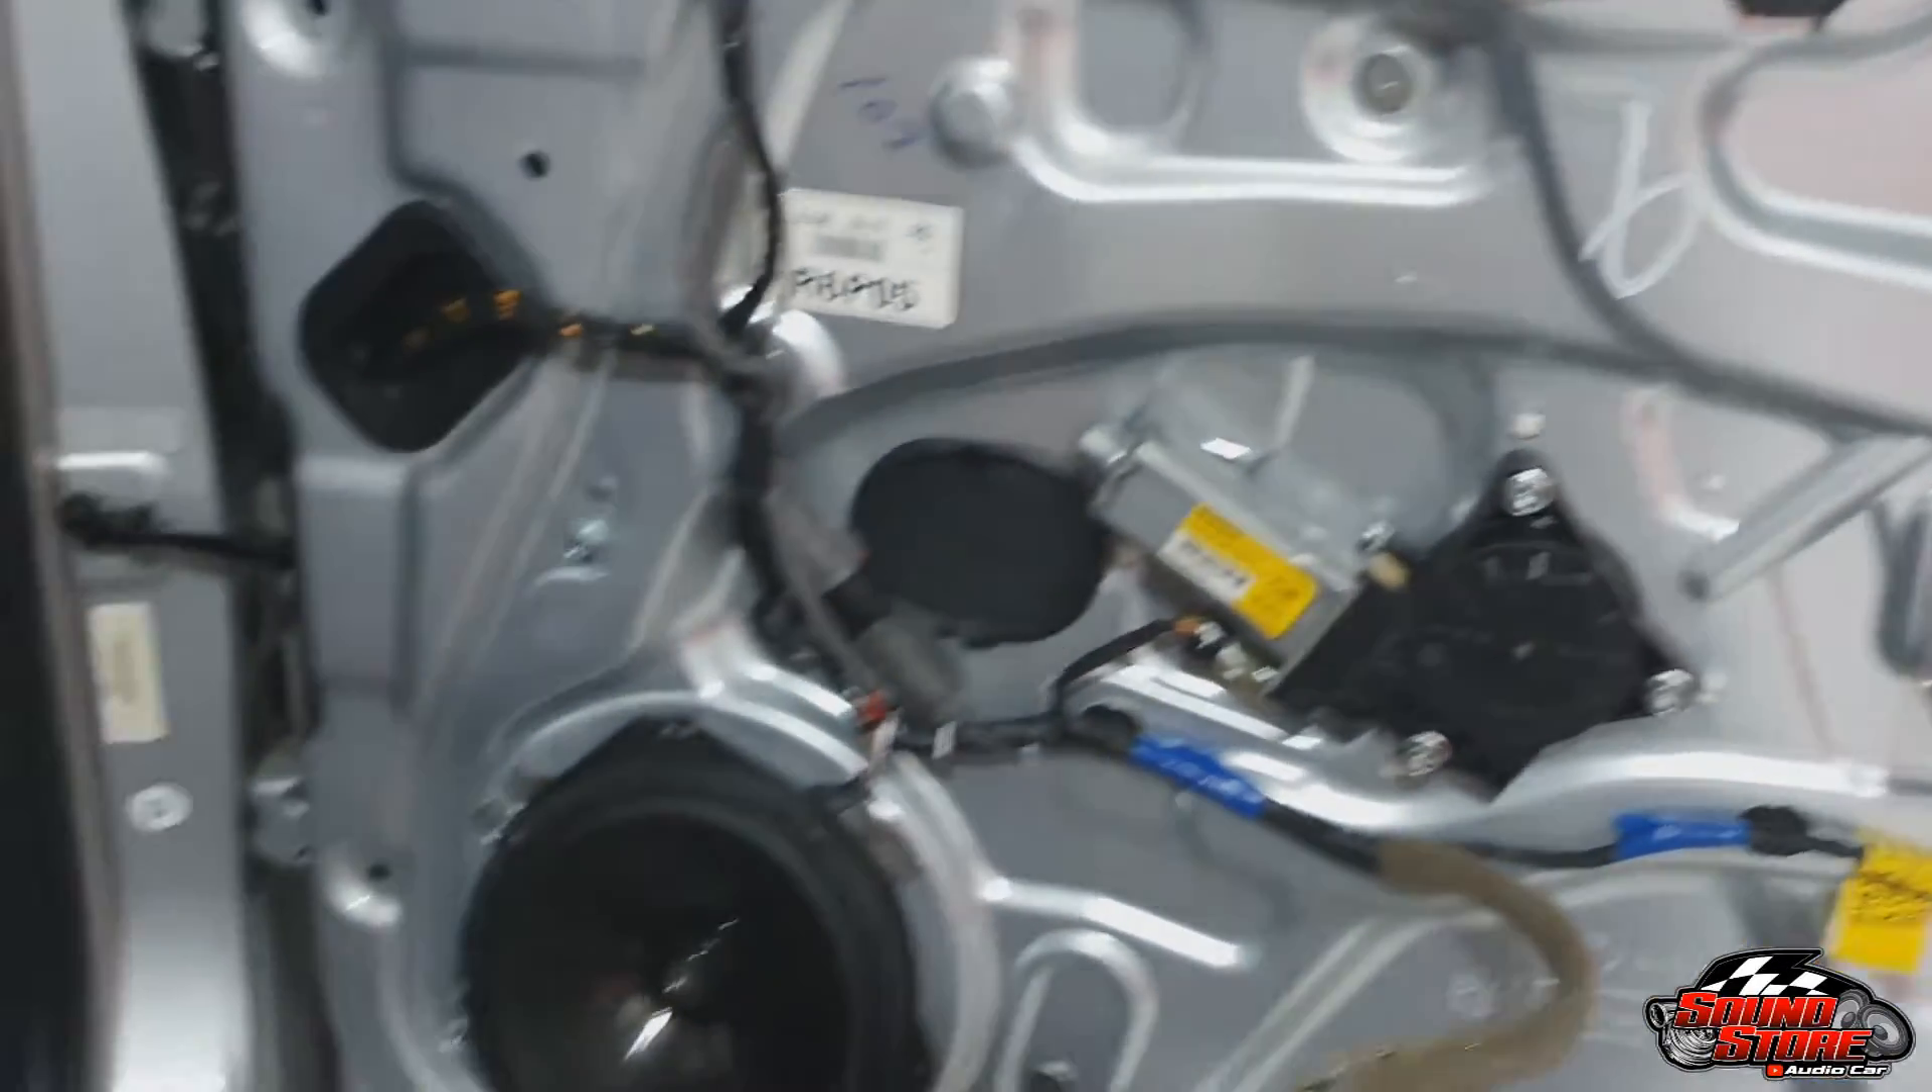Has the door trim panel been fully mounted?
No.